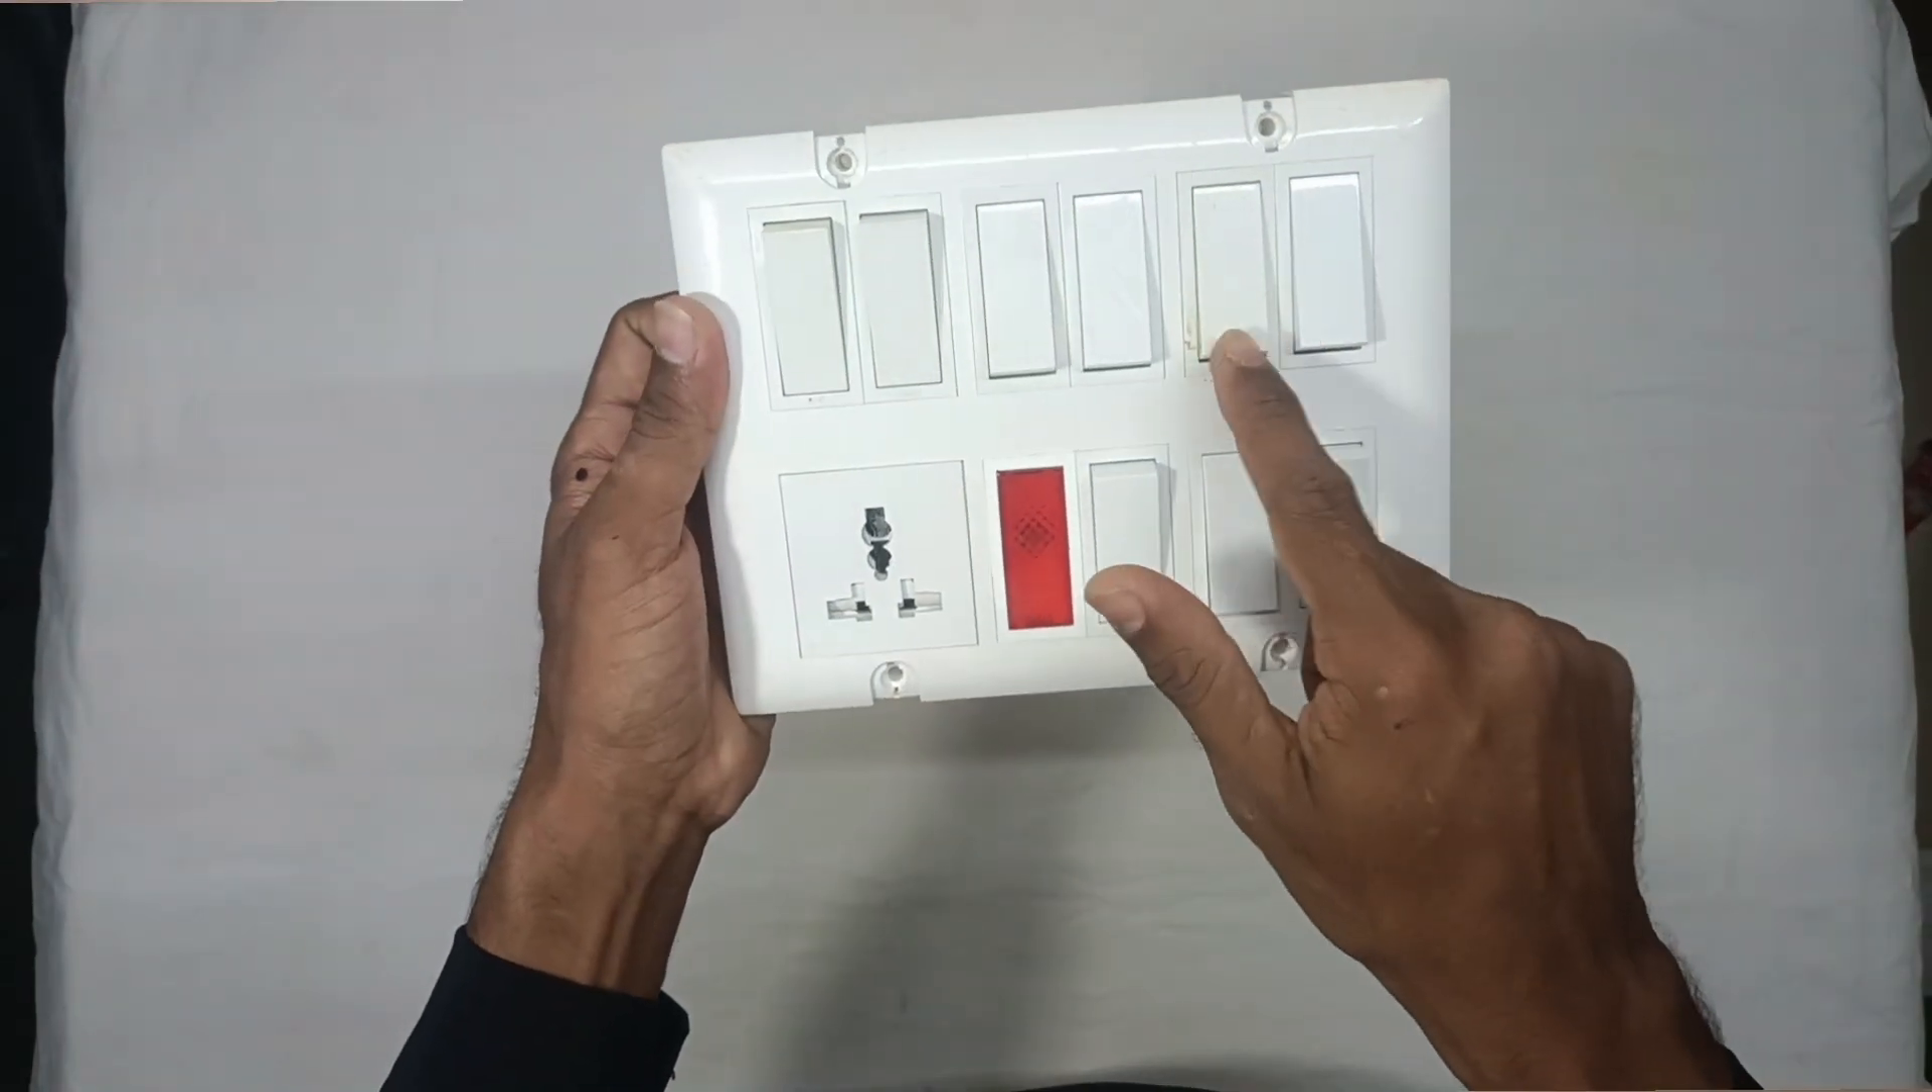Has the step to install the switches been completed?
Yes.